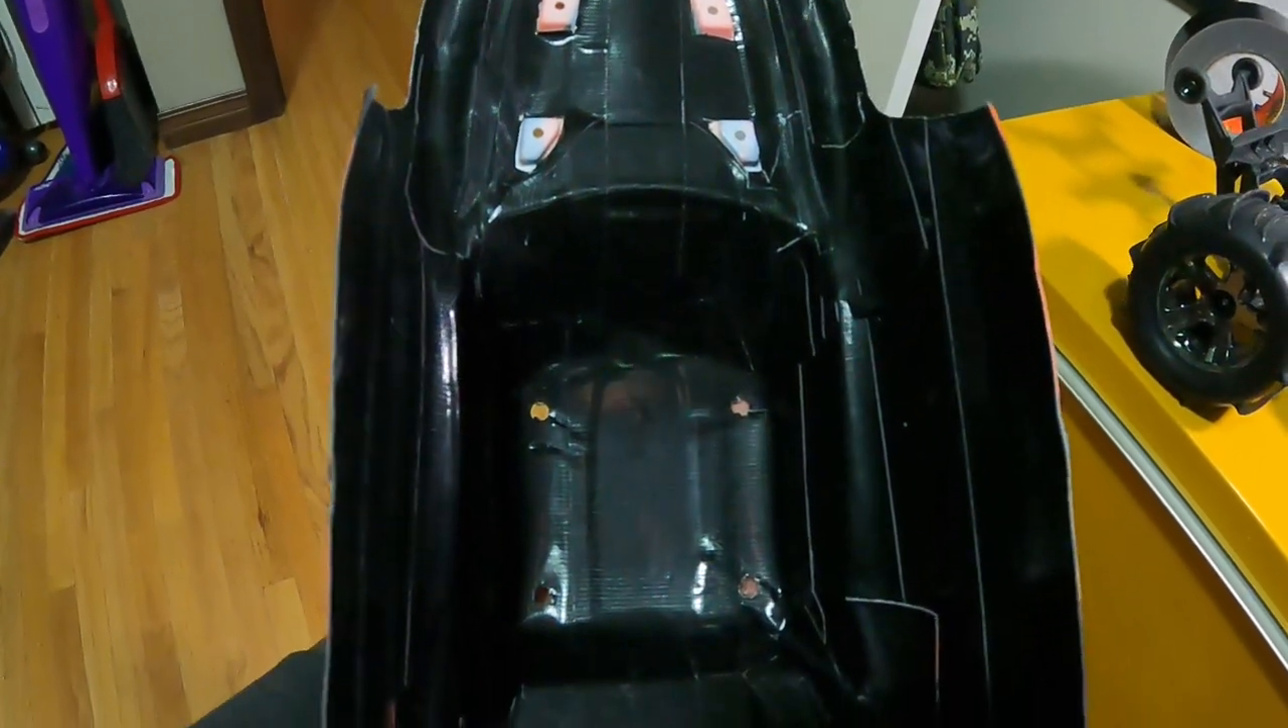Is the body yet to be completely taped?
No.